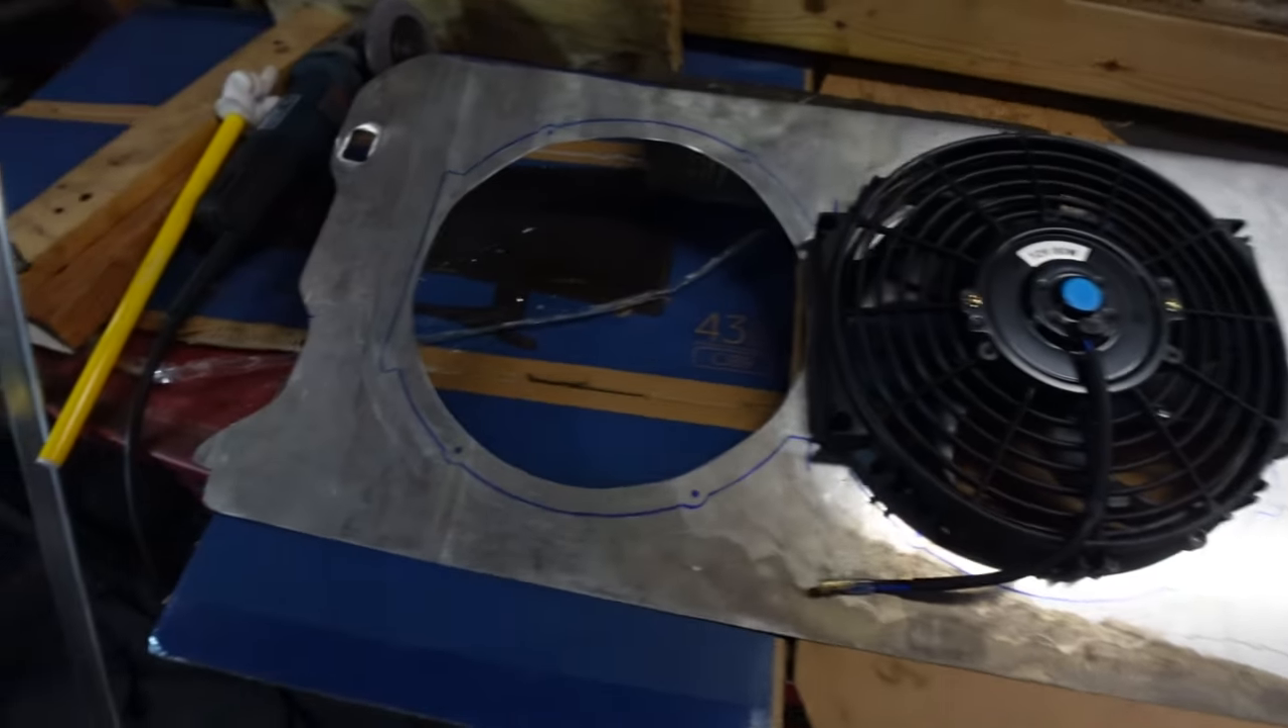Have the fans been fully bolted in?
No.